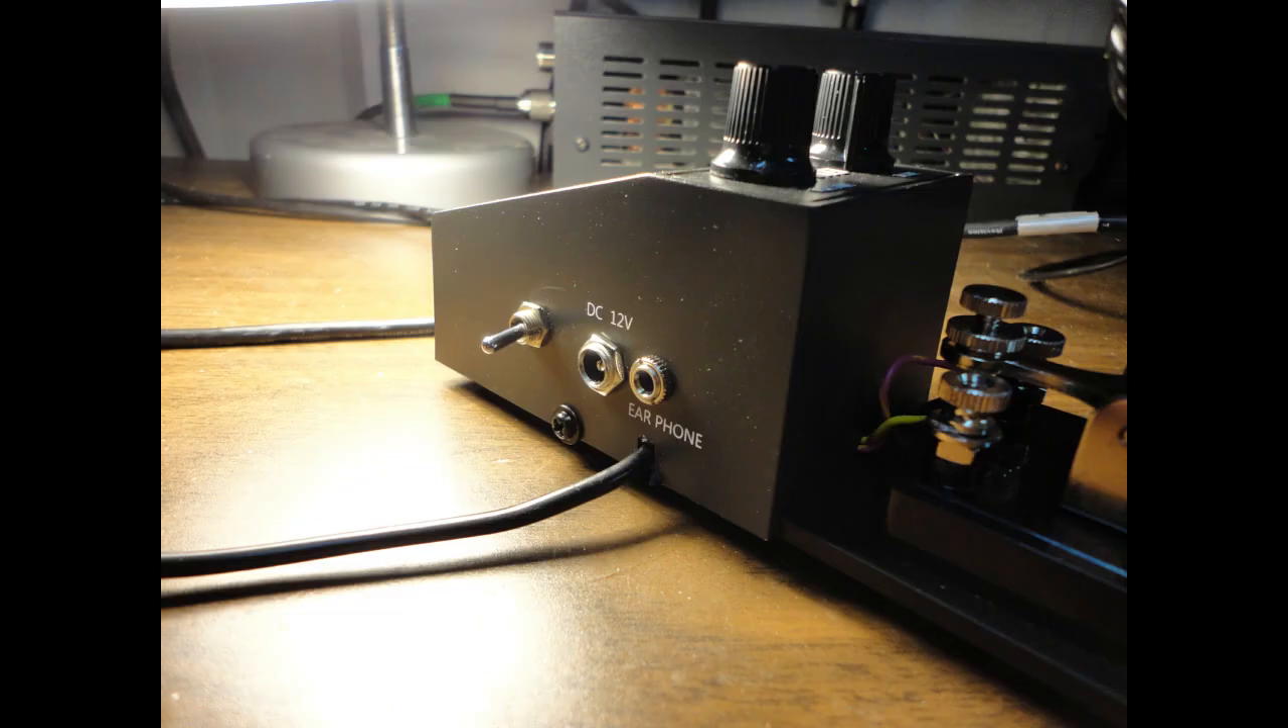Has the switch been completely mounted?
Yes.